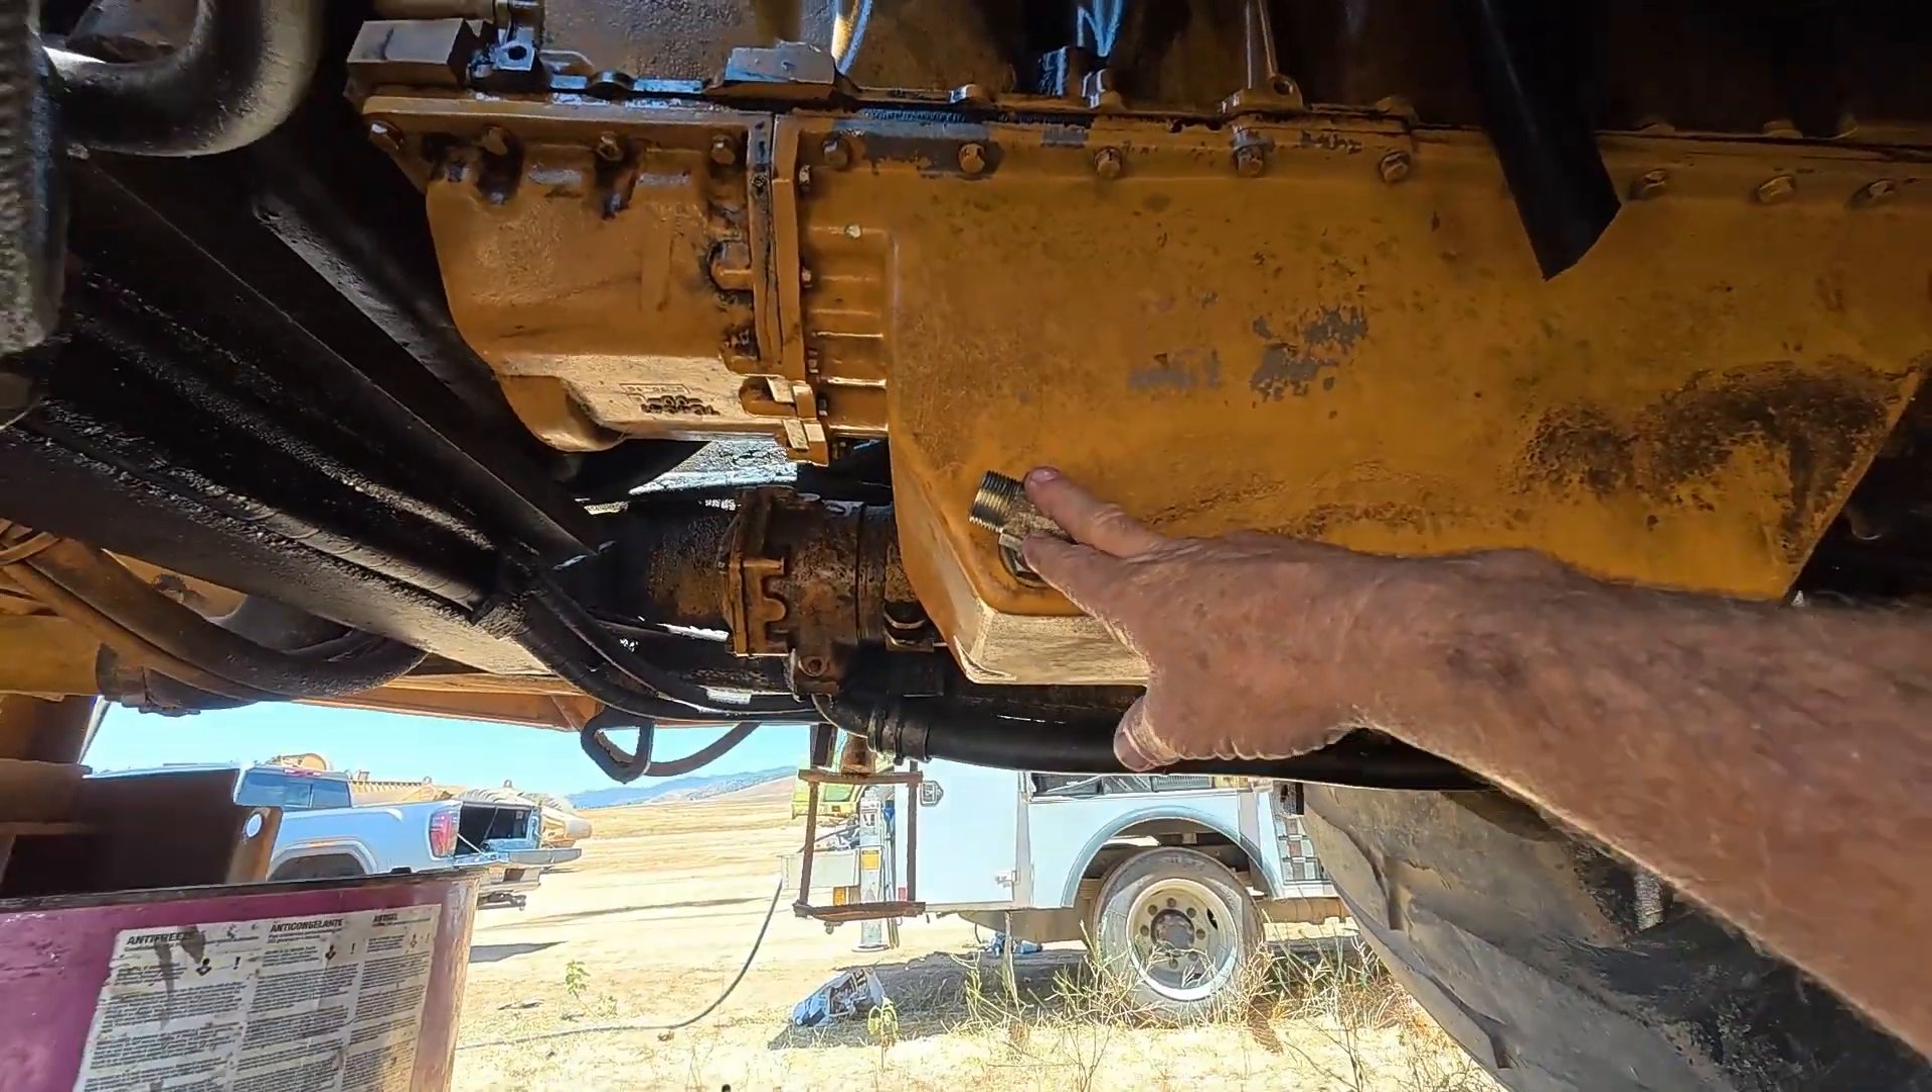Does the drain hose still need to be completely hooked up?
Yes.